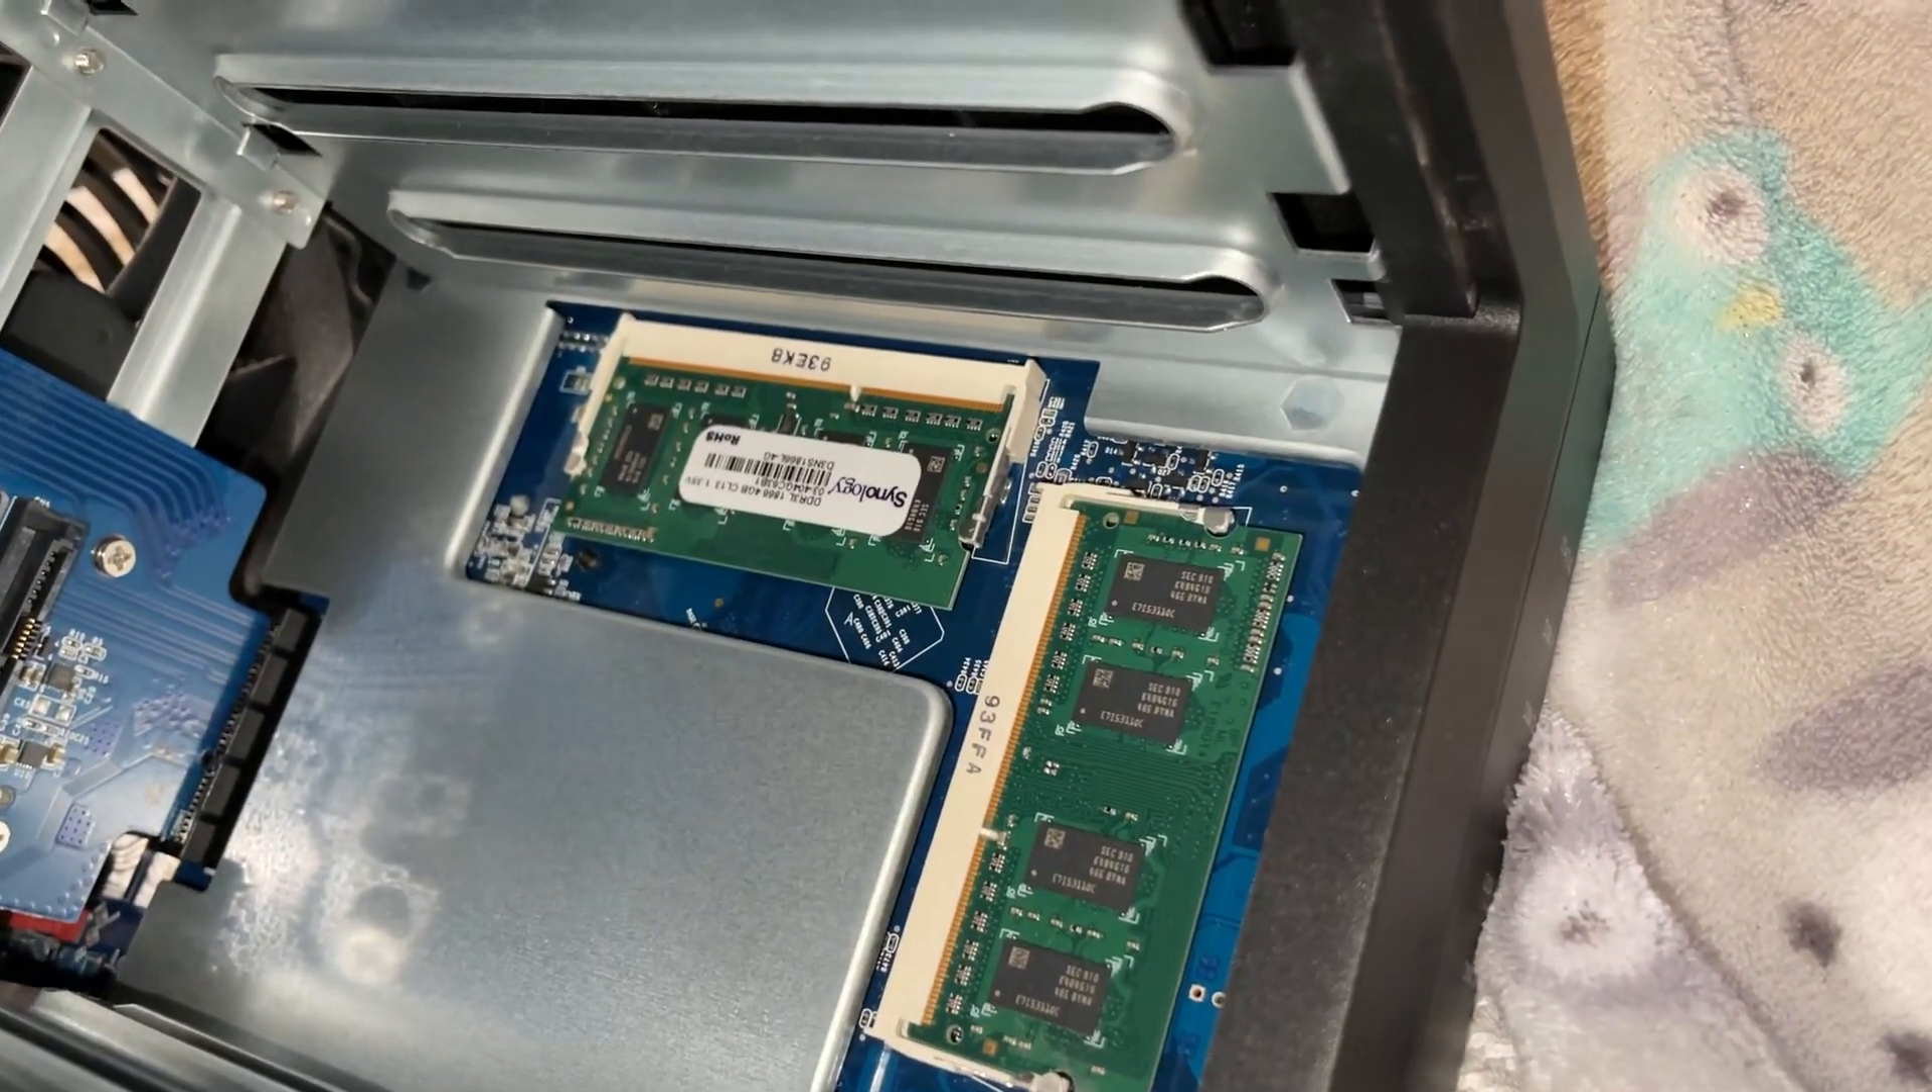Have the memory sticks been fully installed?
Yes.